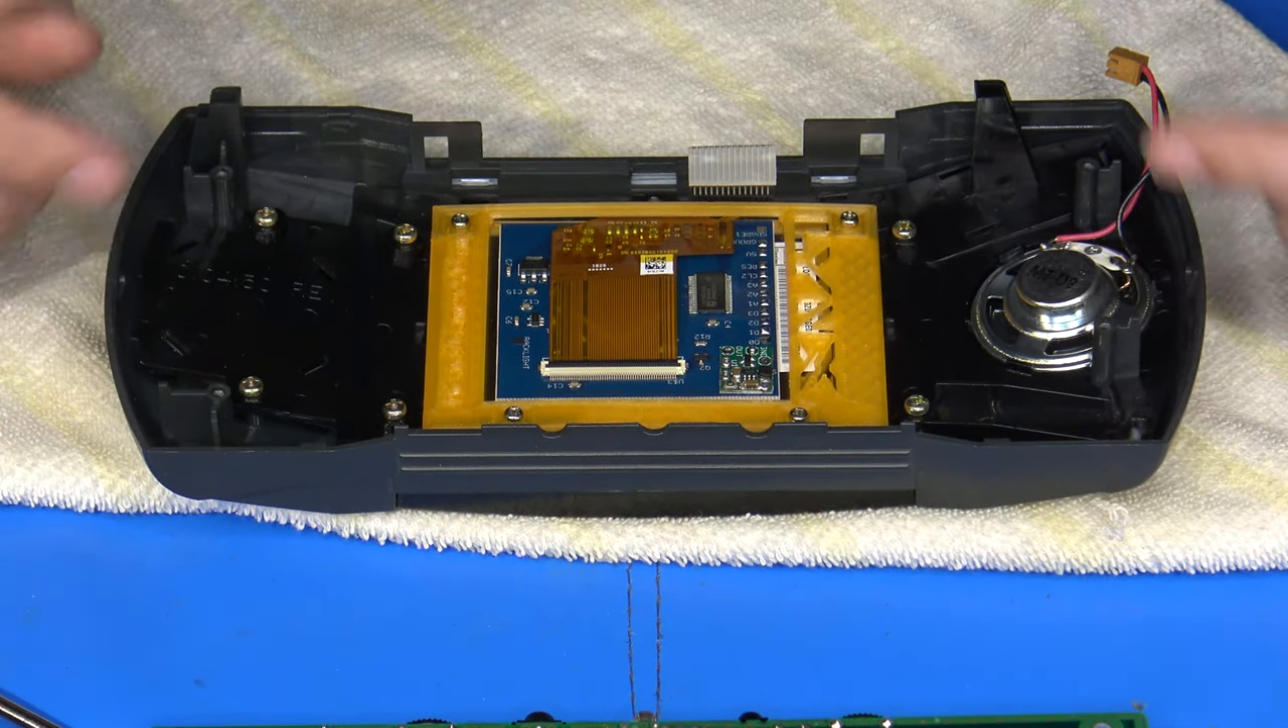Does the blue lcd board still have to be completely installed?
No.